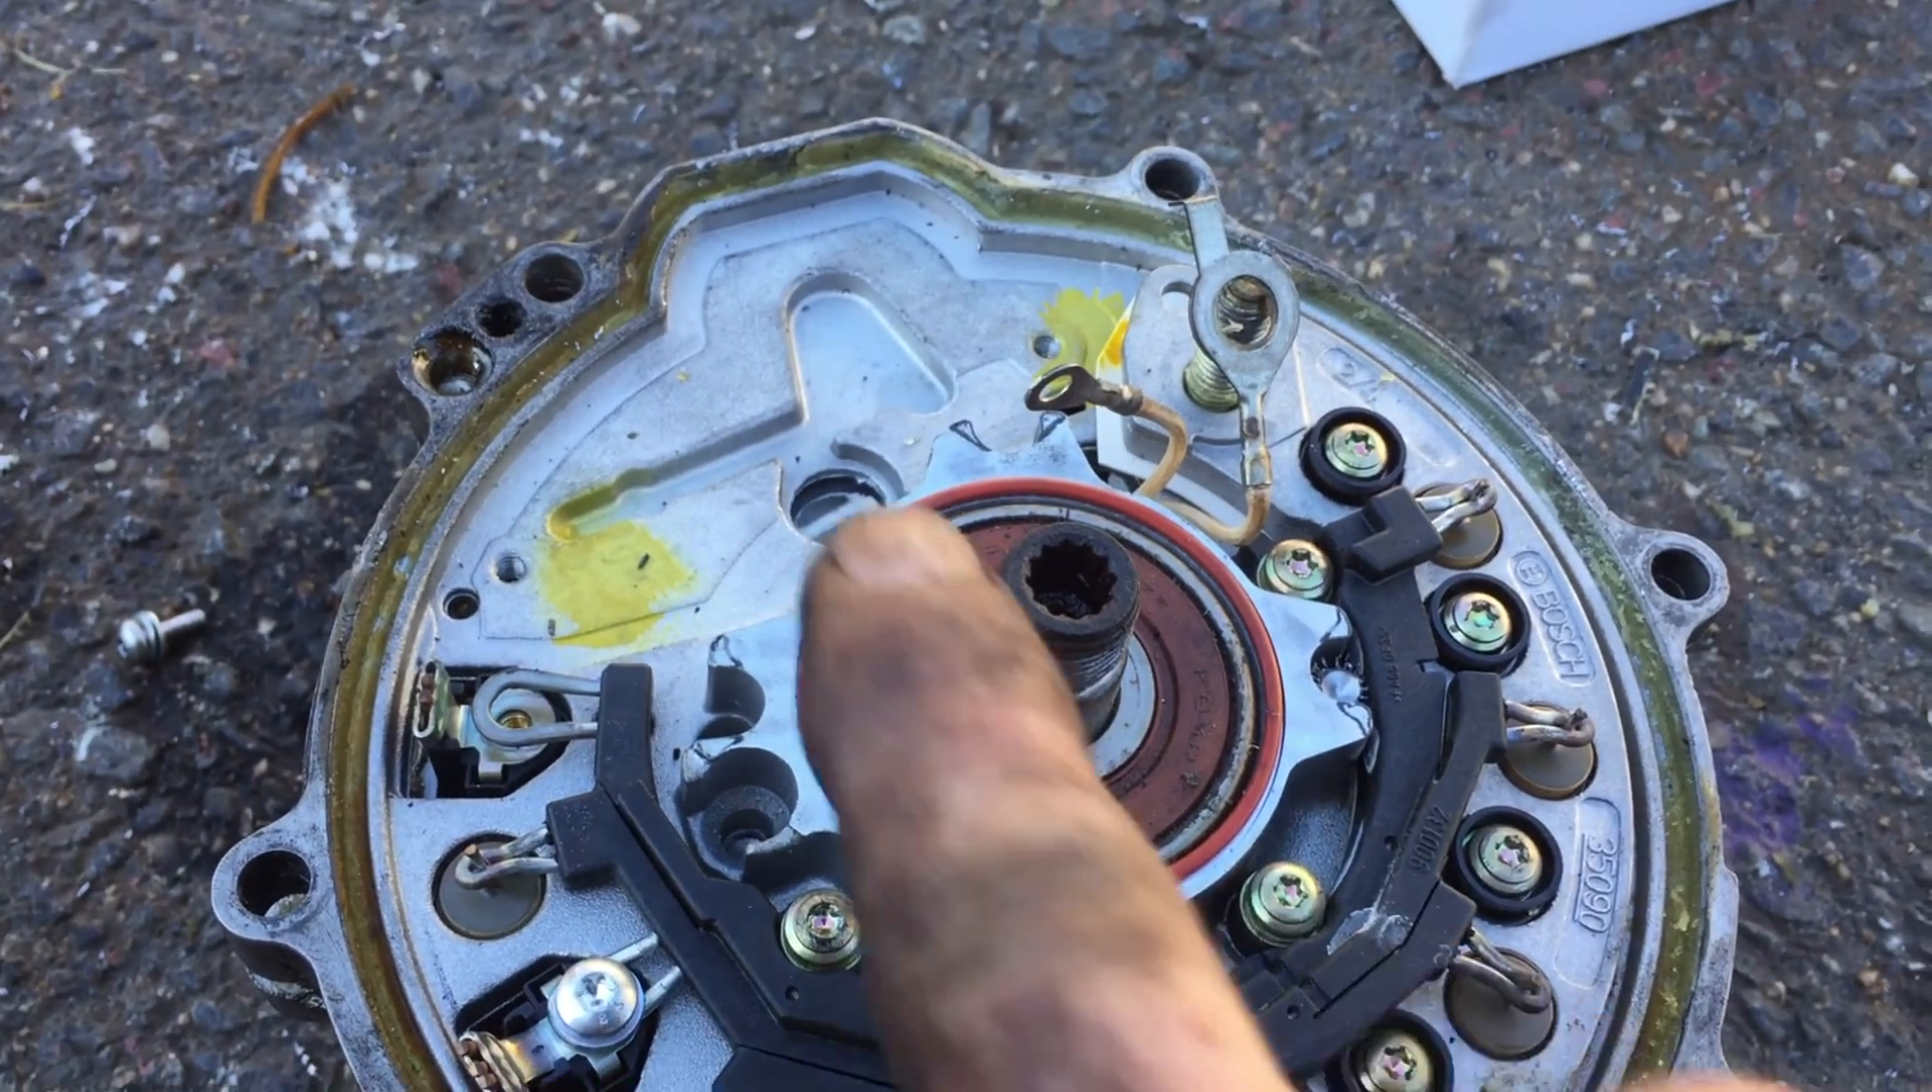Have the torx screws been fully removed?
No.